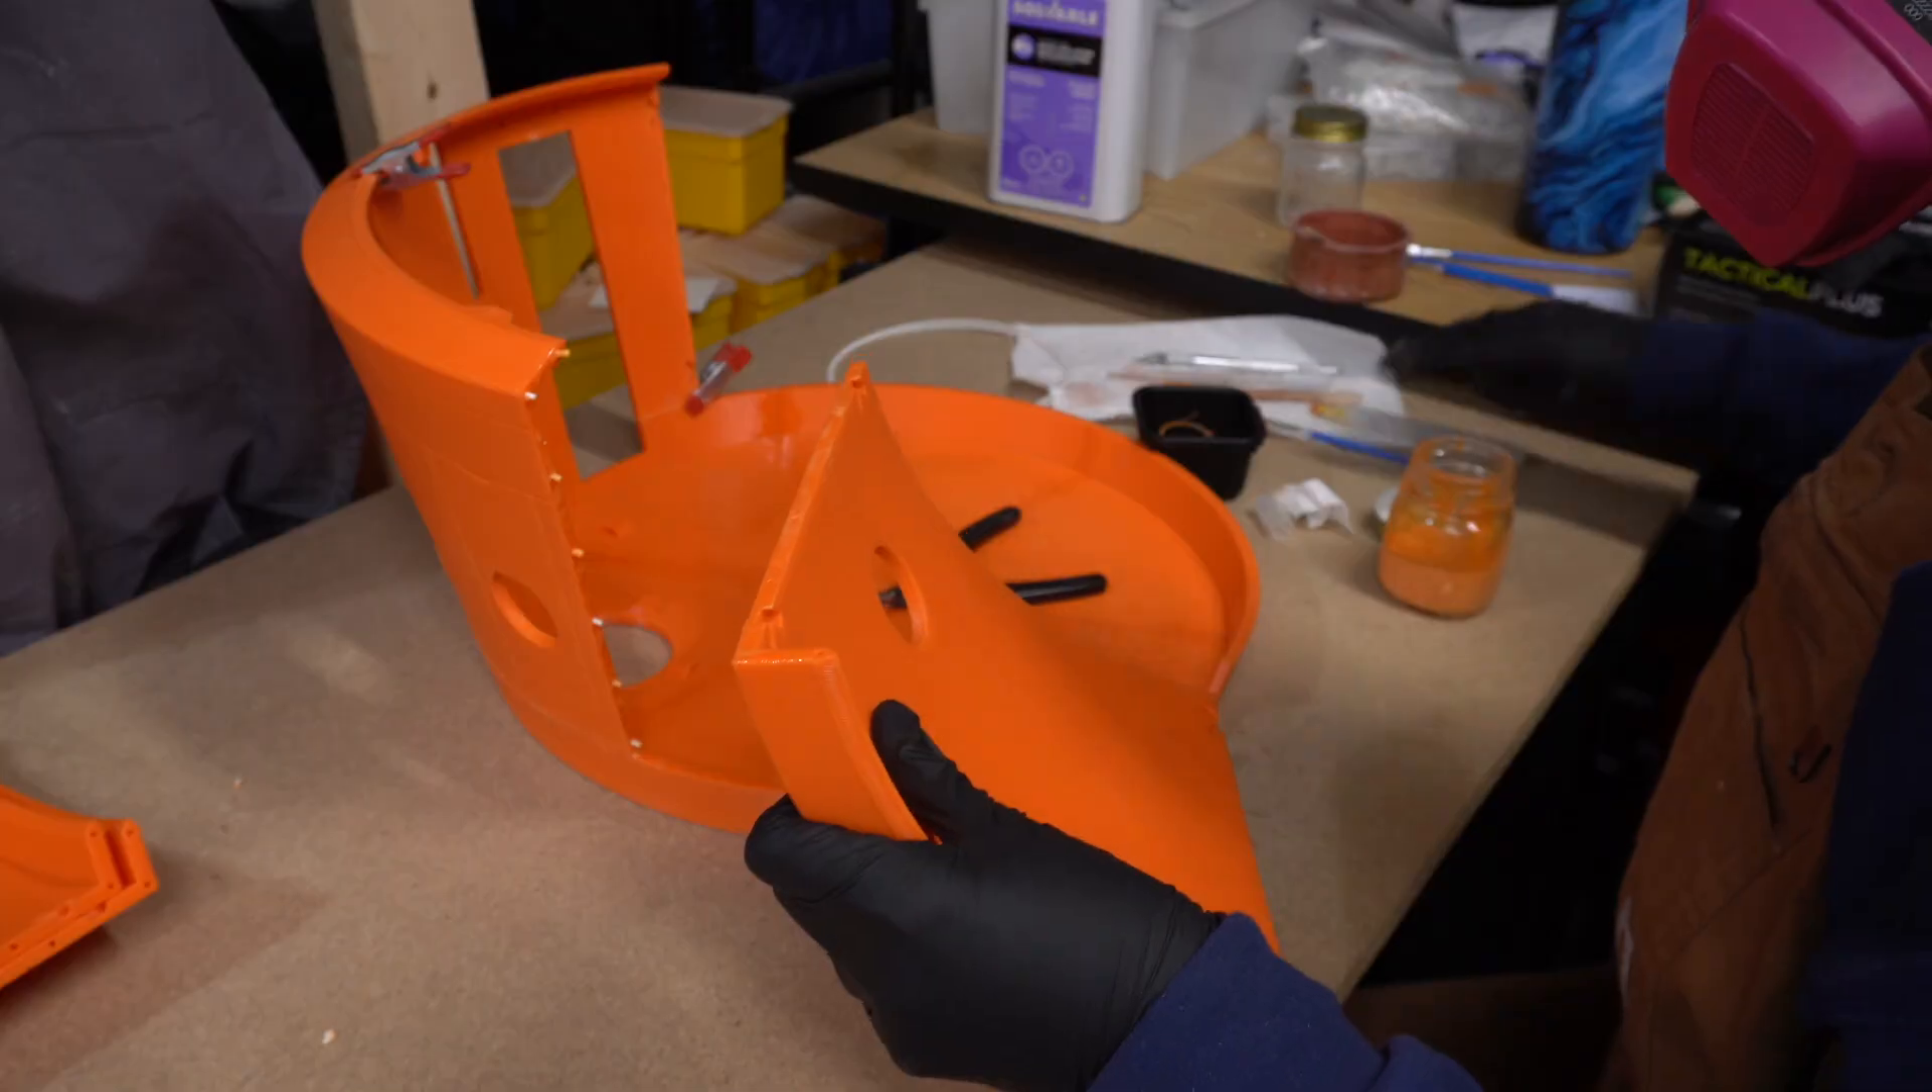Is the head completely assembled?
No.